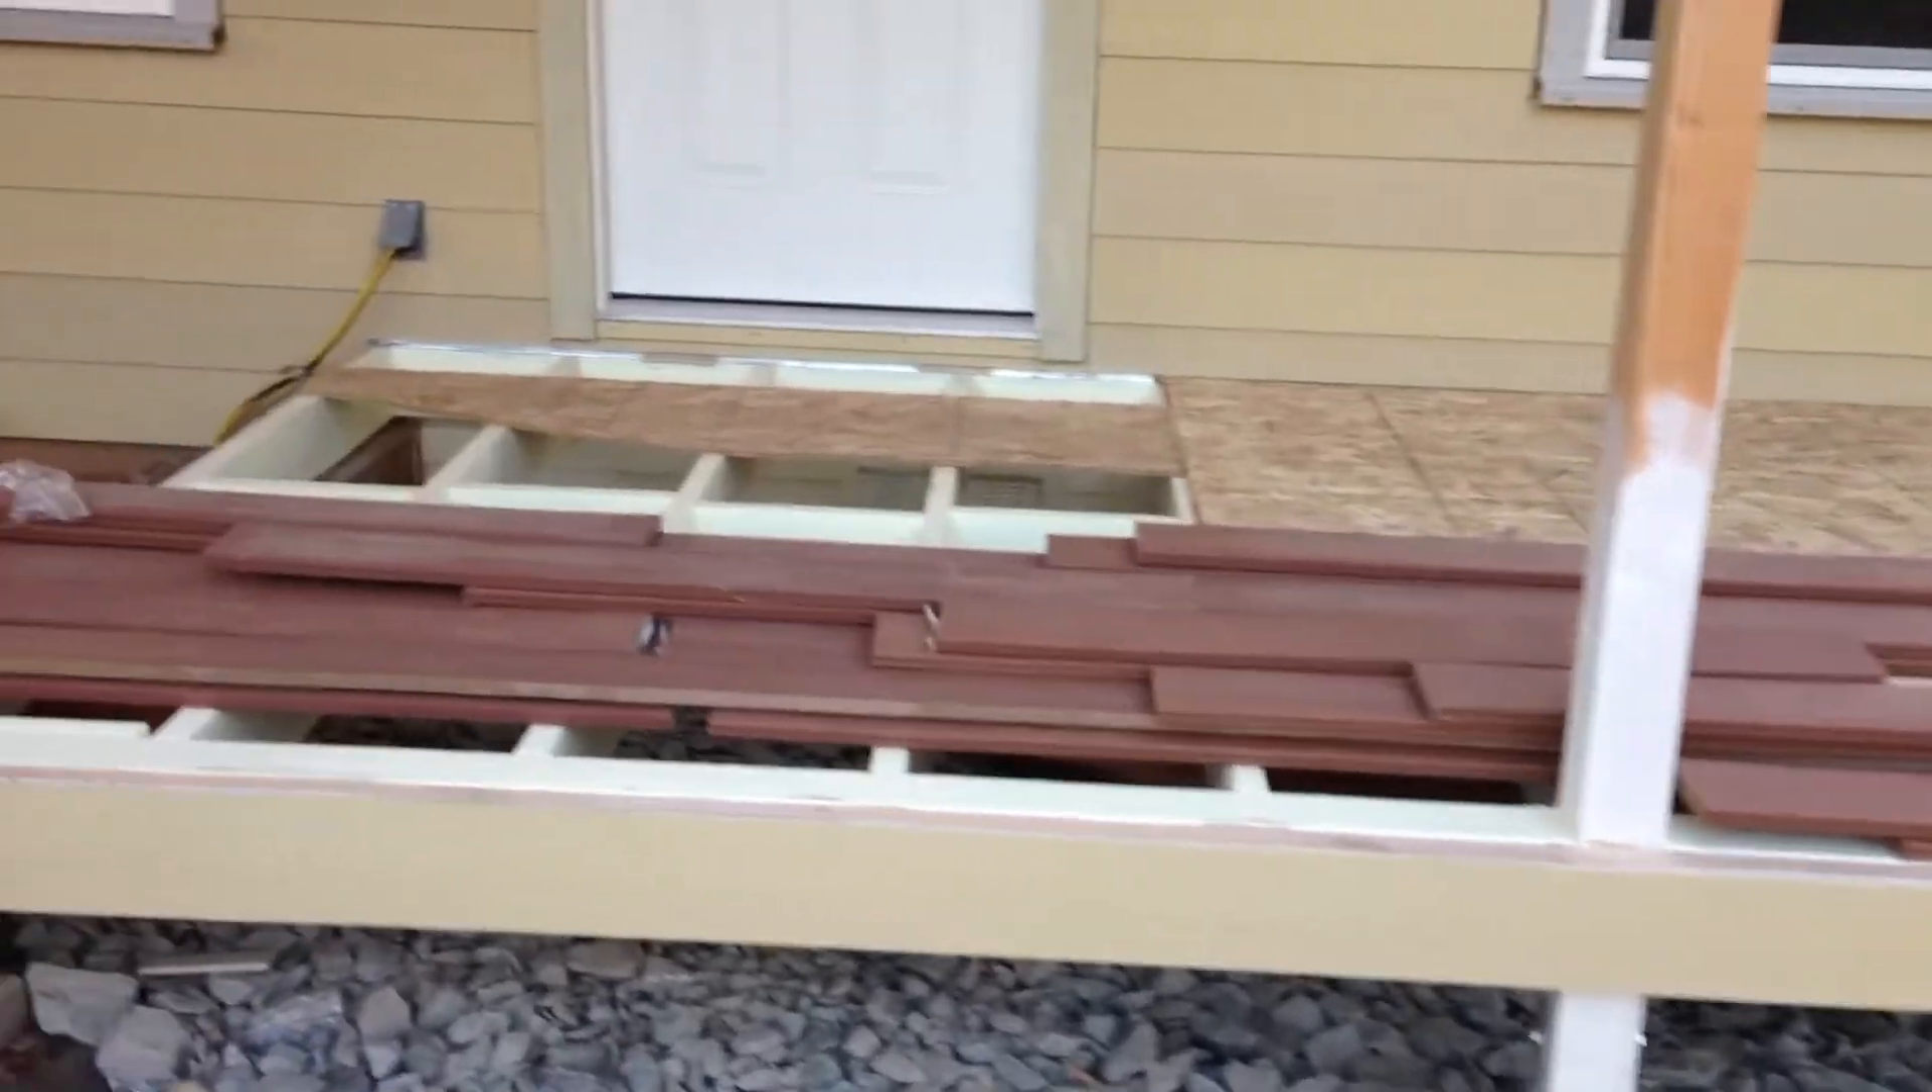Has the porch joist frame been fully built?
Yes.